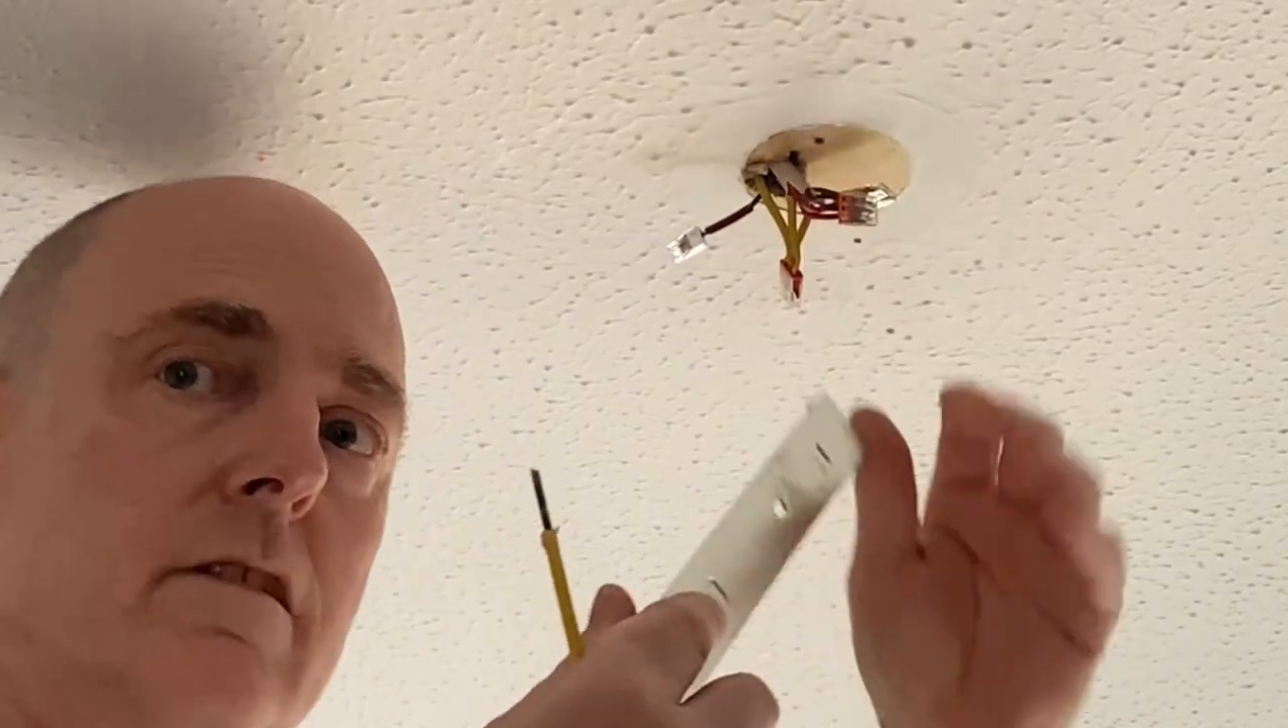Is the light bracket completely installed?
No.